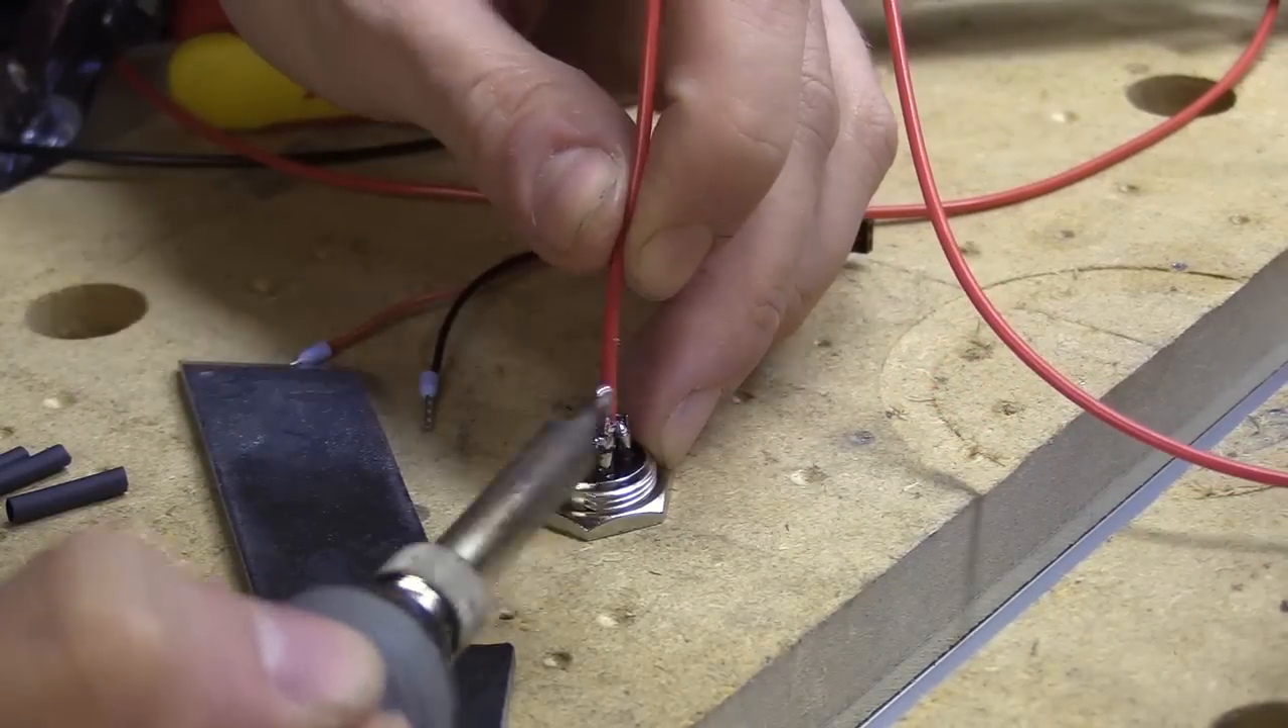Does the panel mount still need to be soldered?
Yes.